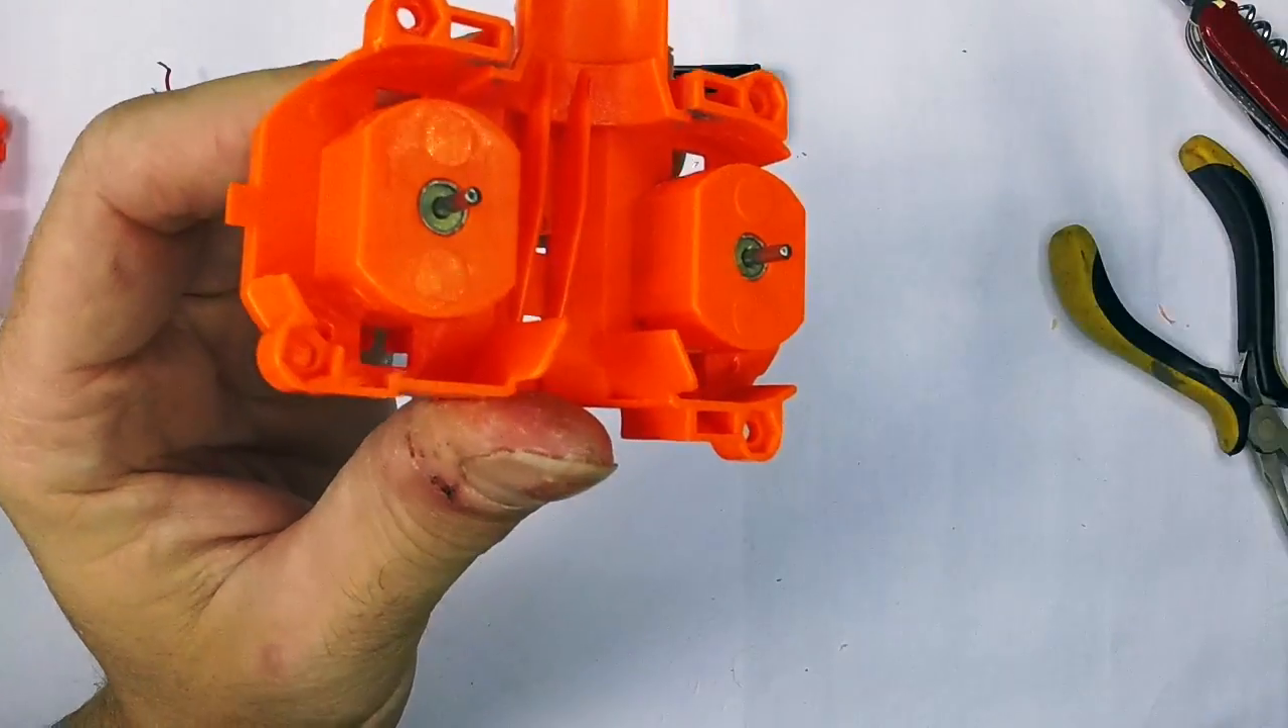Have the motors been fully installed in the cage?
Yes.